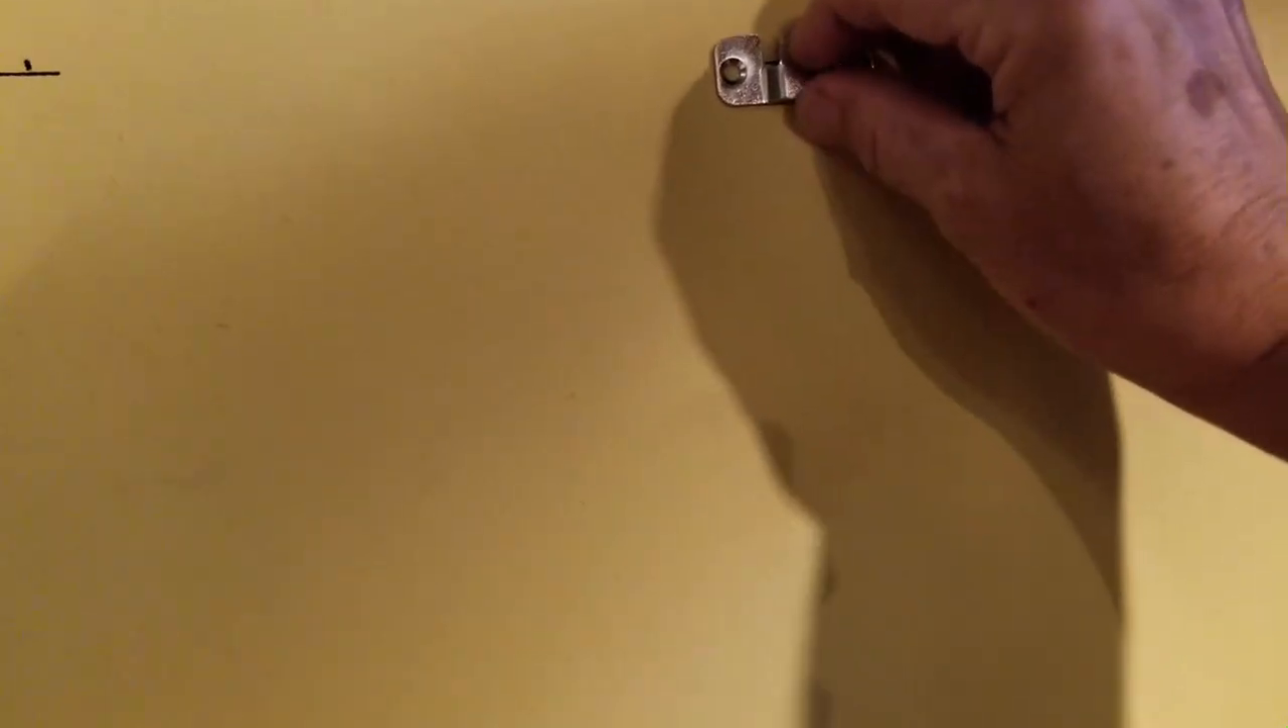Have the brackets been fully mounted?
No.